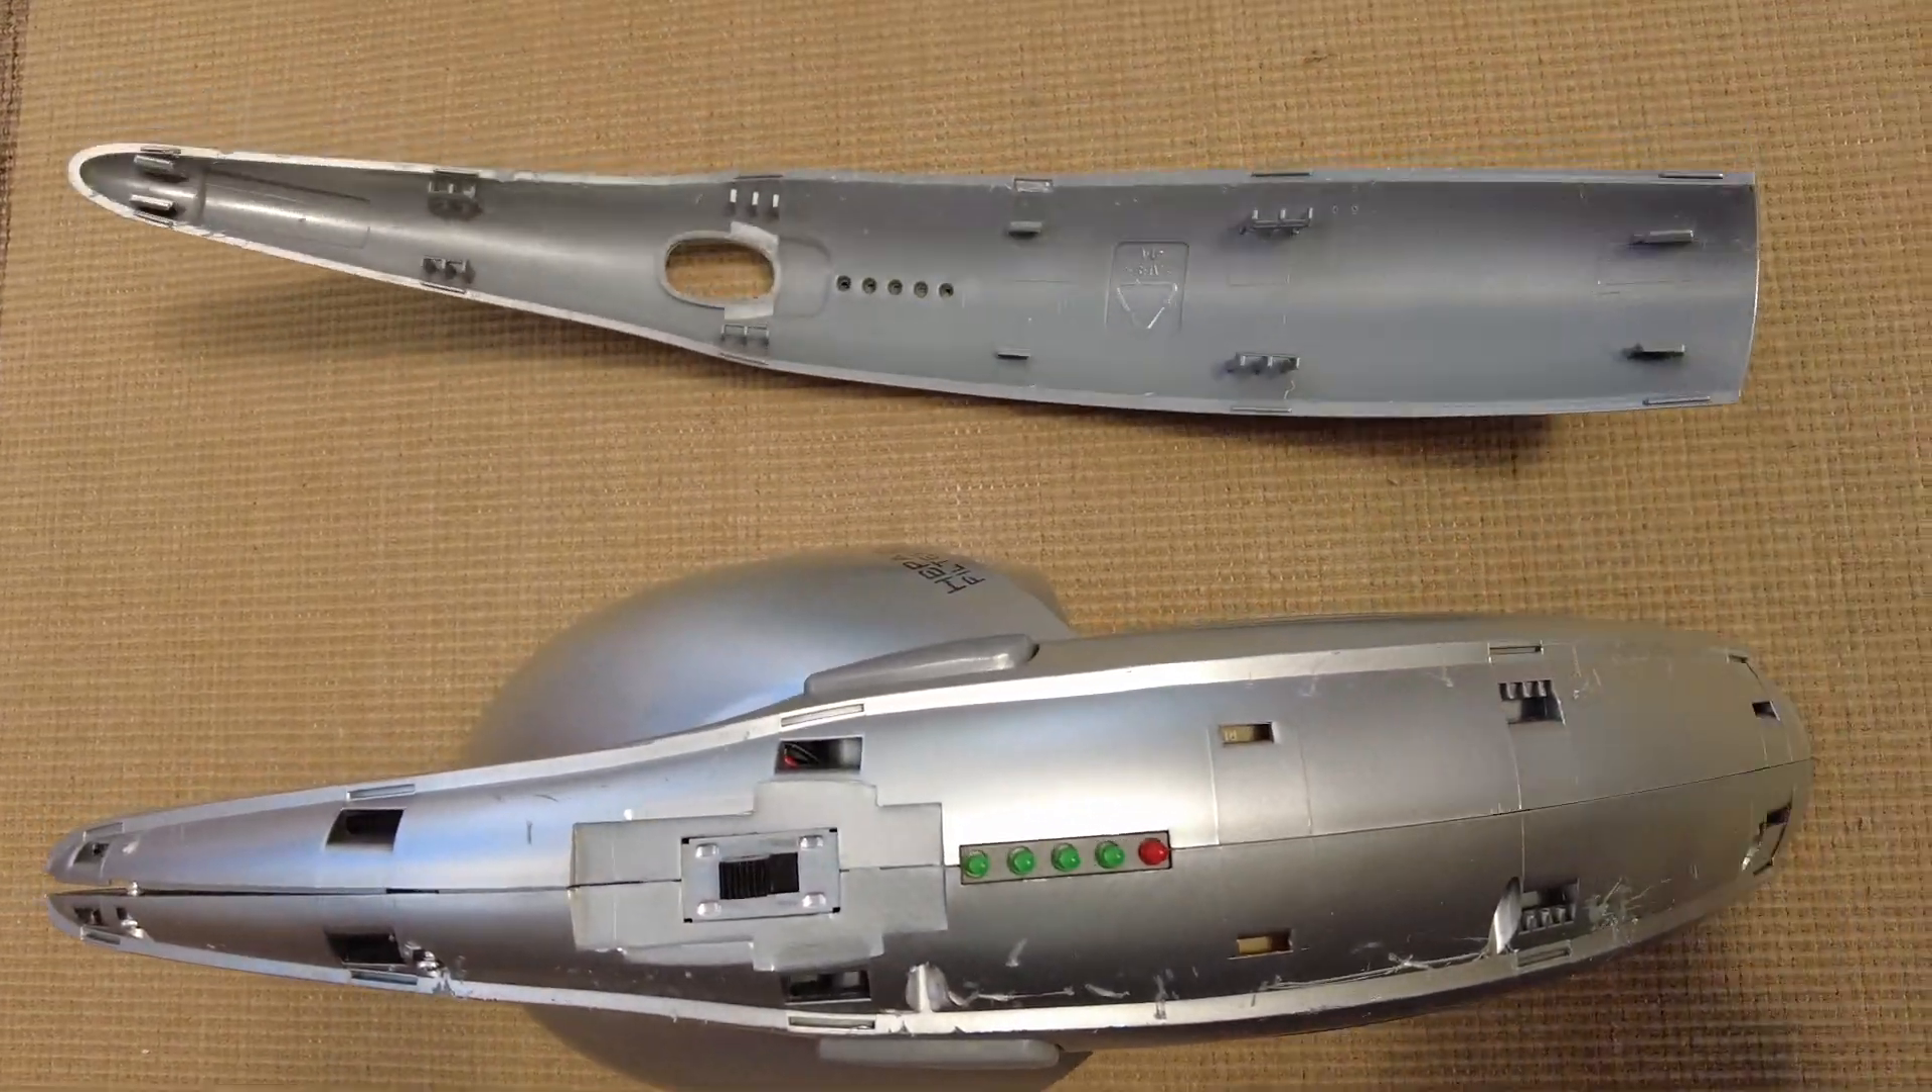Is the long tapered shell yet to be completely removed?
No.